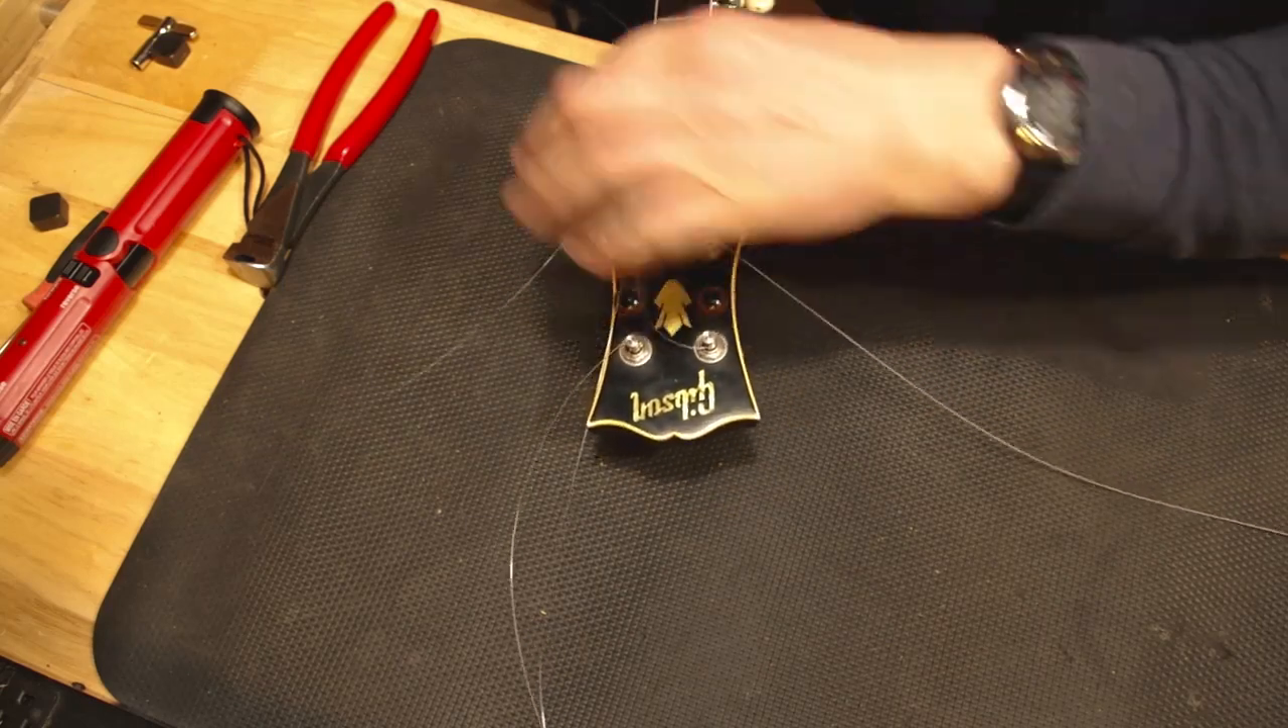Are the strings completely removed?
No.